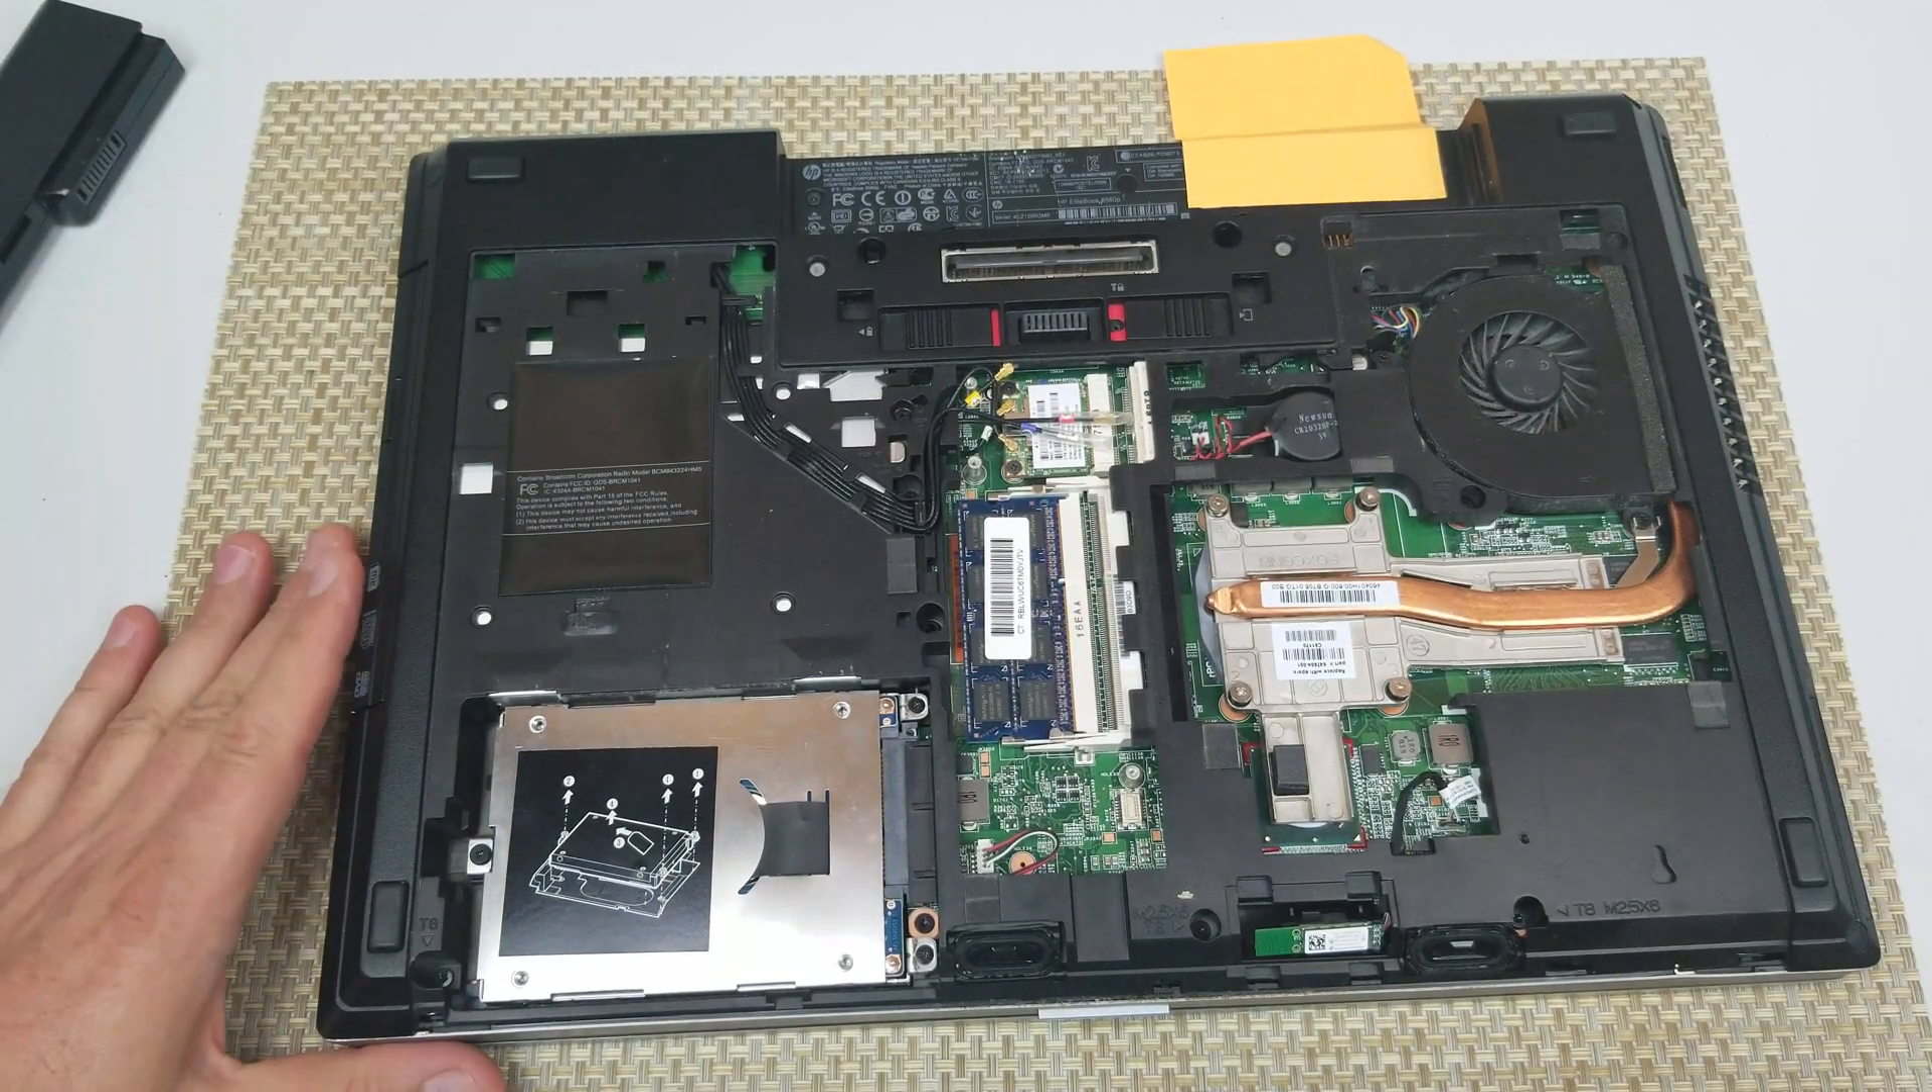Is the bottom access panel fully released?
Yes.